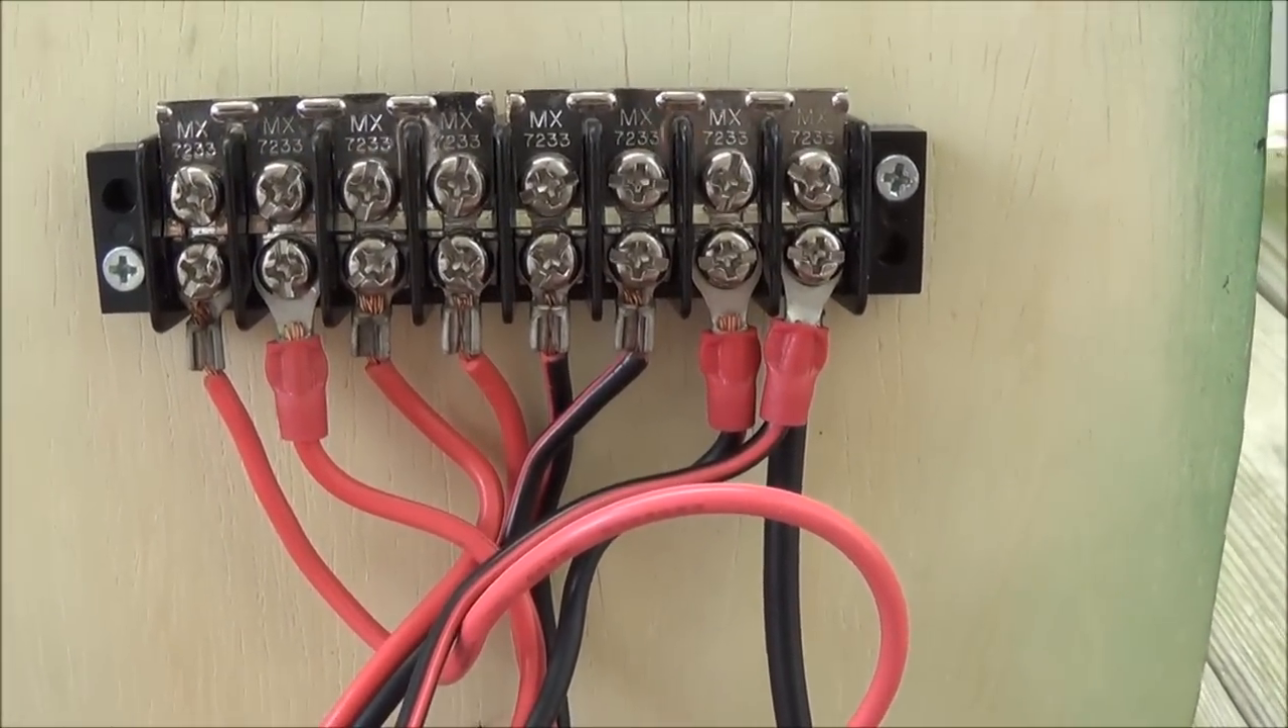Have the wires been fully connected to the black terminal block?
Yes.